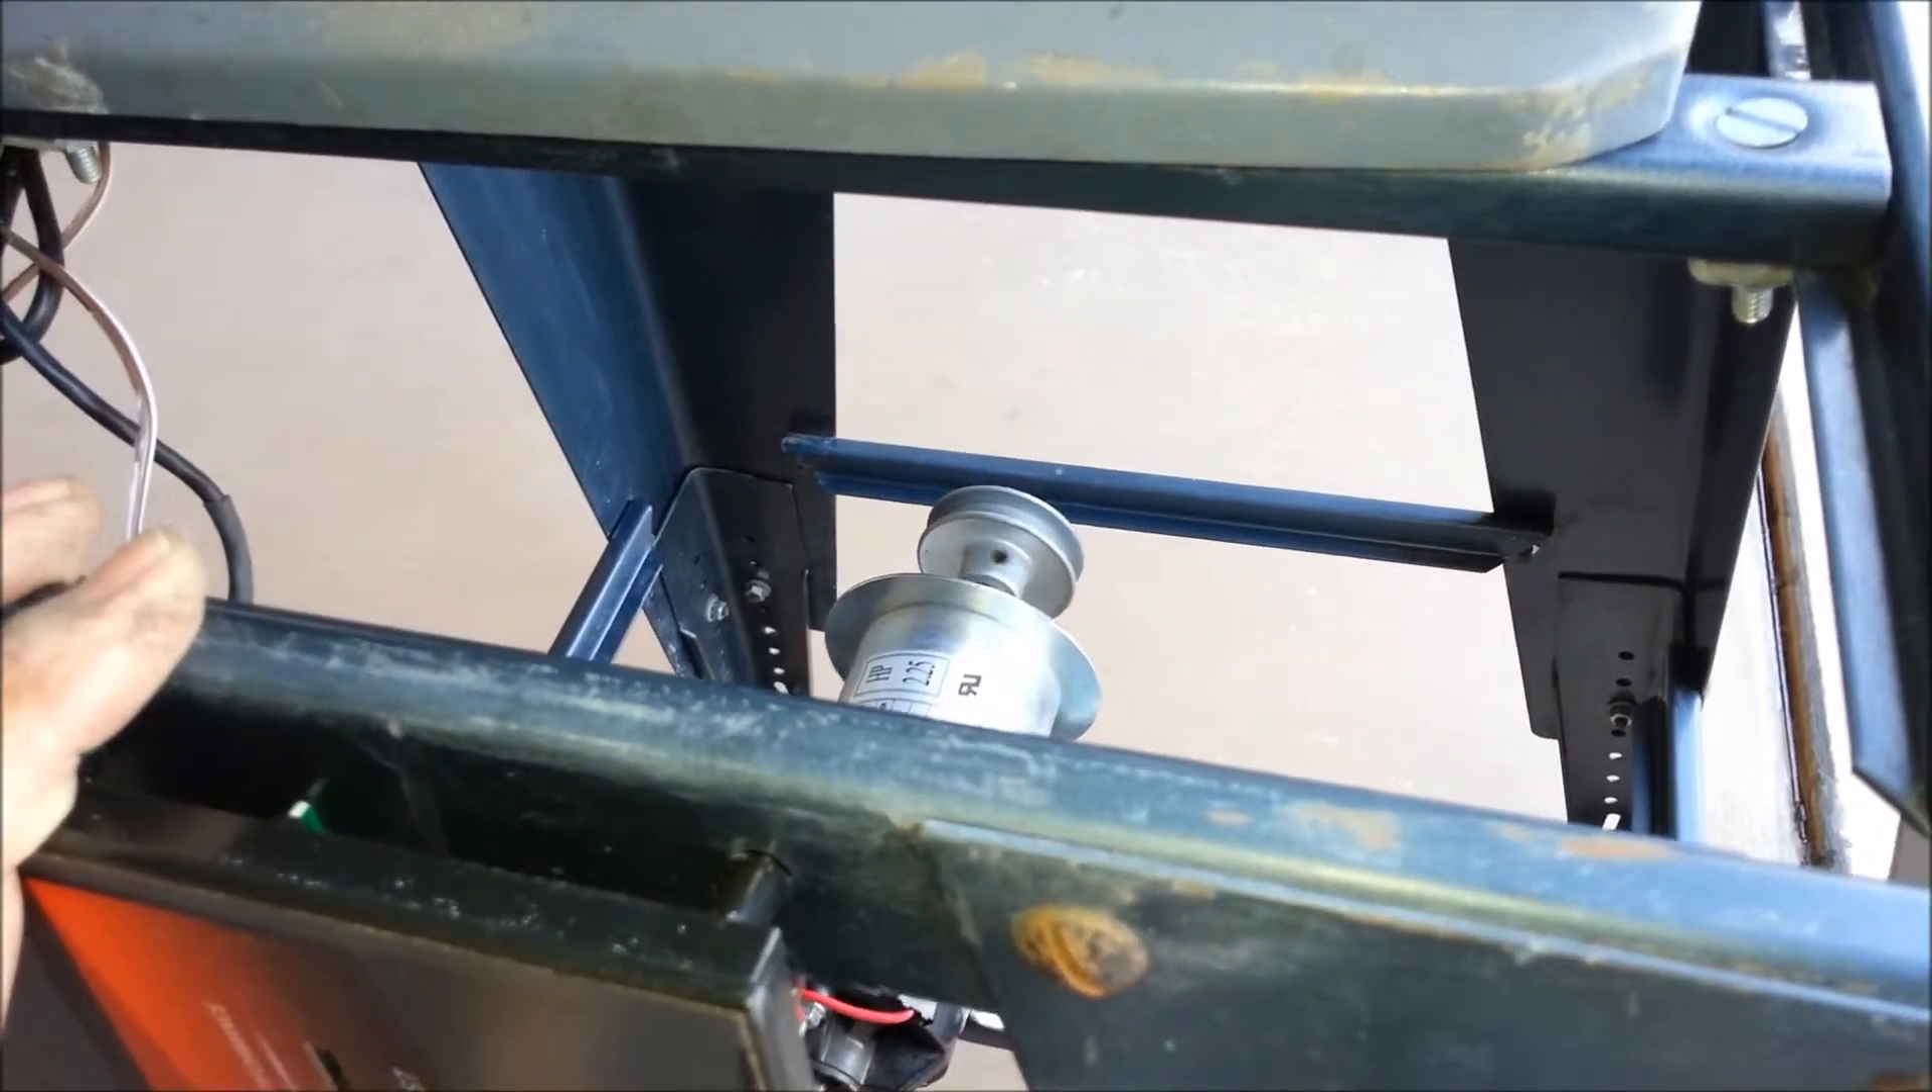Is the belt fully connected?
No.